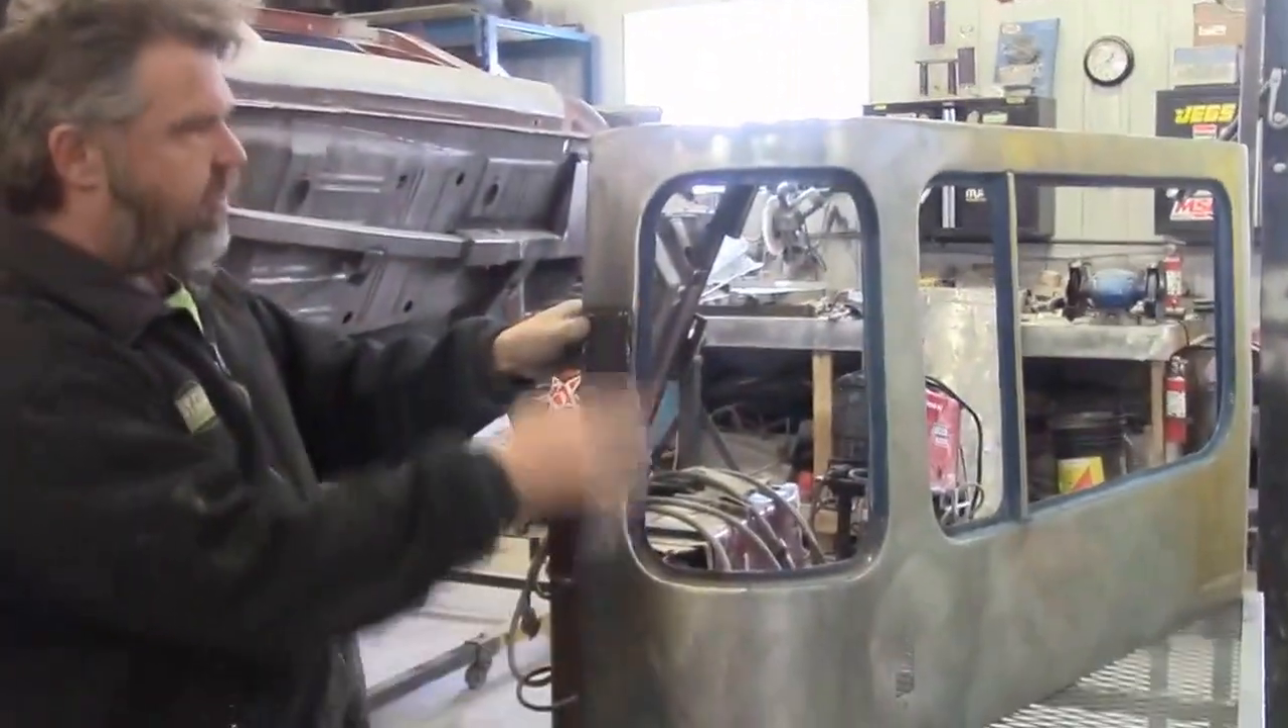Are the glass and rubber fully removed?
Yes.